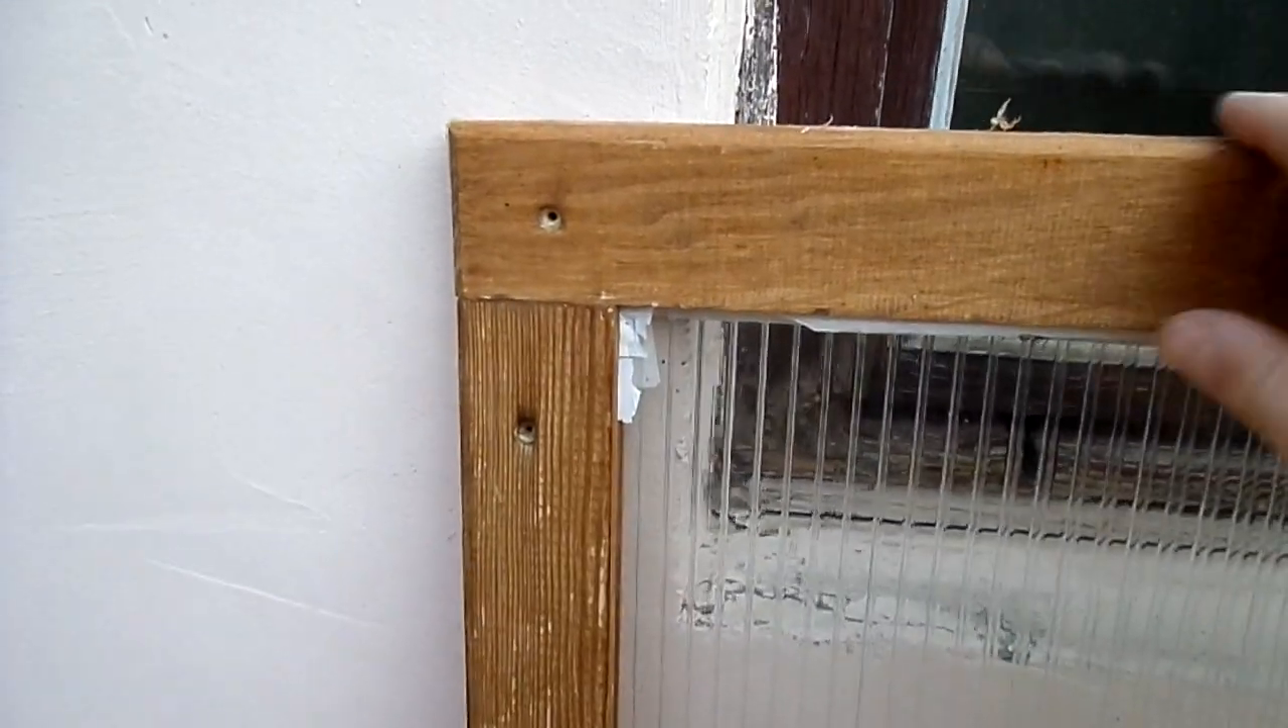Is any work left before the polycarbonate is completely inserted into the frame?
No.